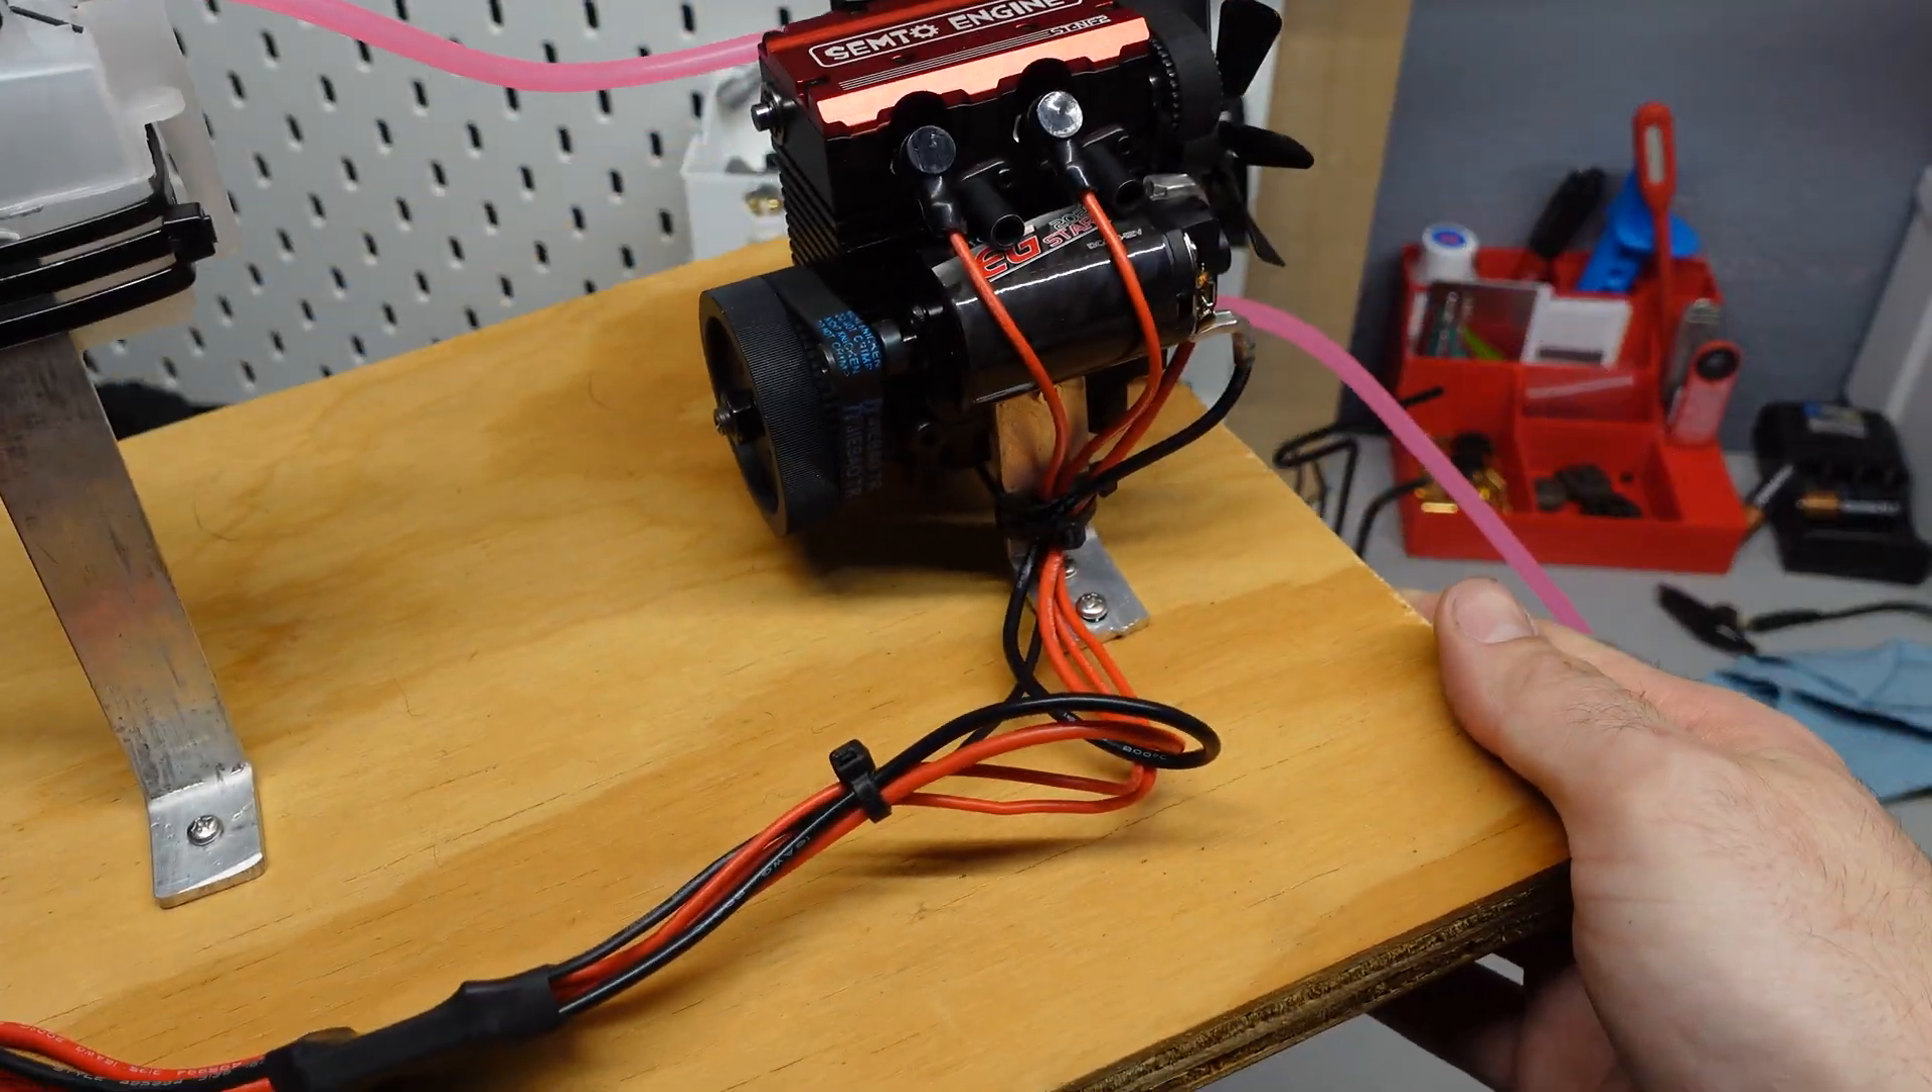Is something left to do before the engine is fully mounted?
No.